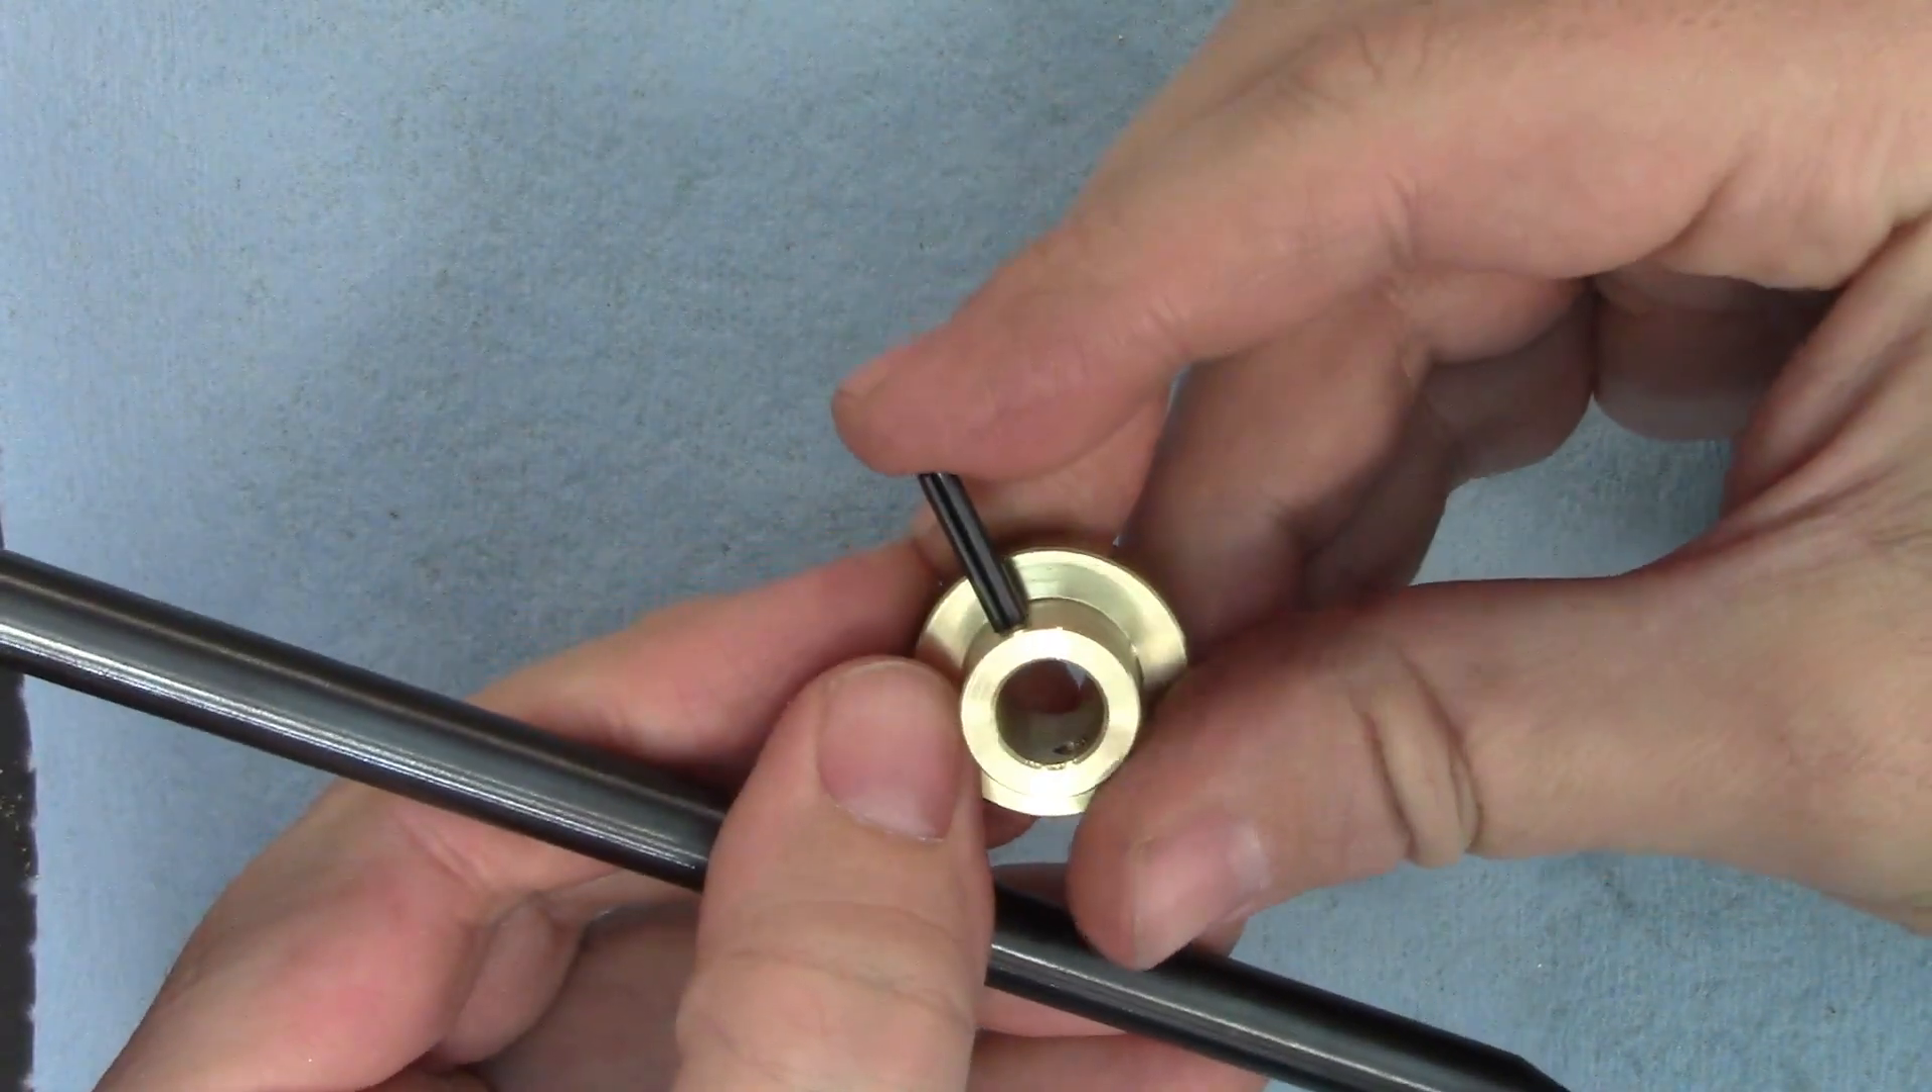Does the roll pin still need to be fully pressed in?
Yes.